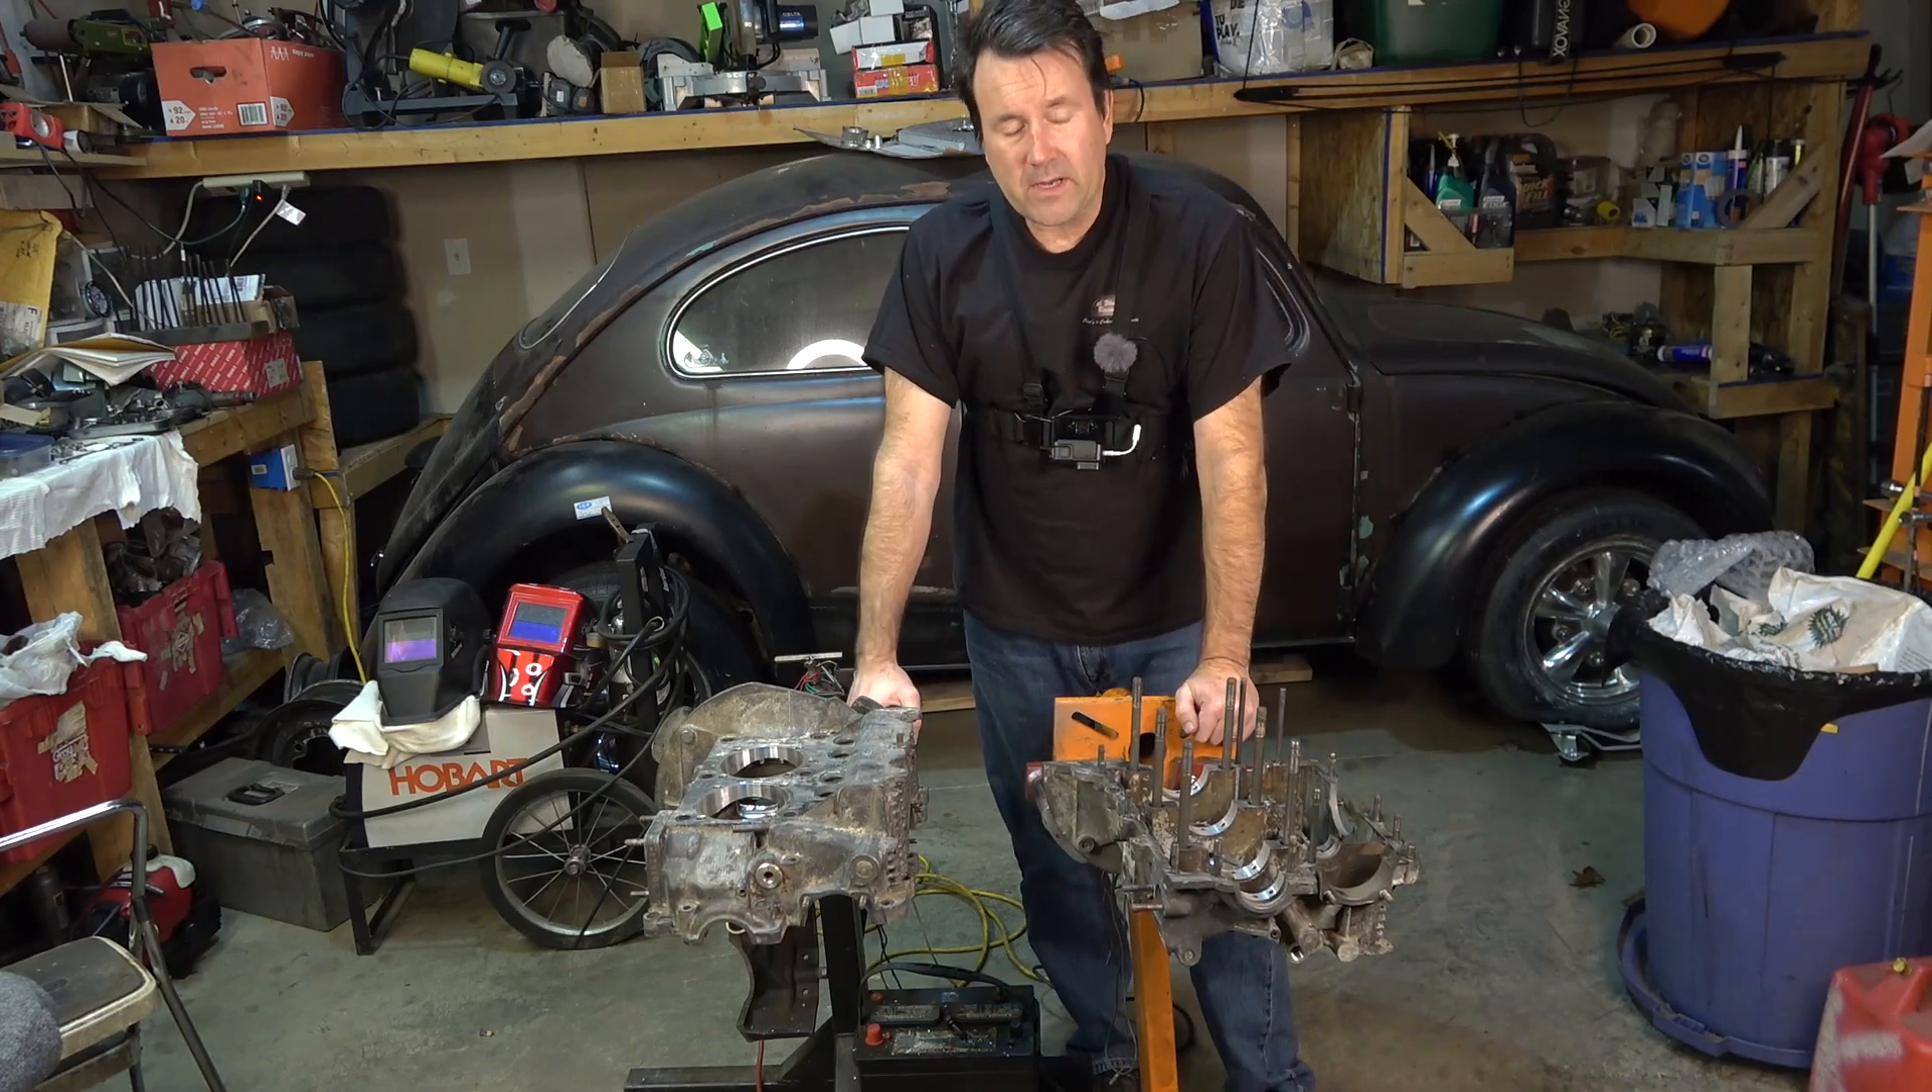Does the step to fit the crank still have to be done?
Yes.